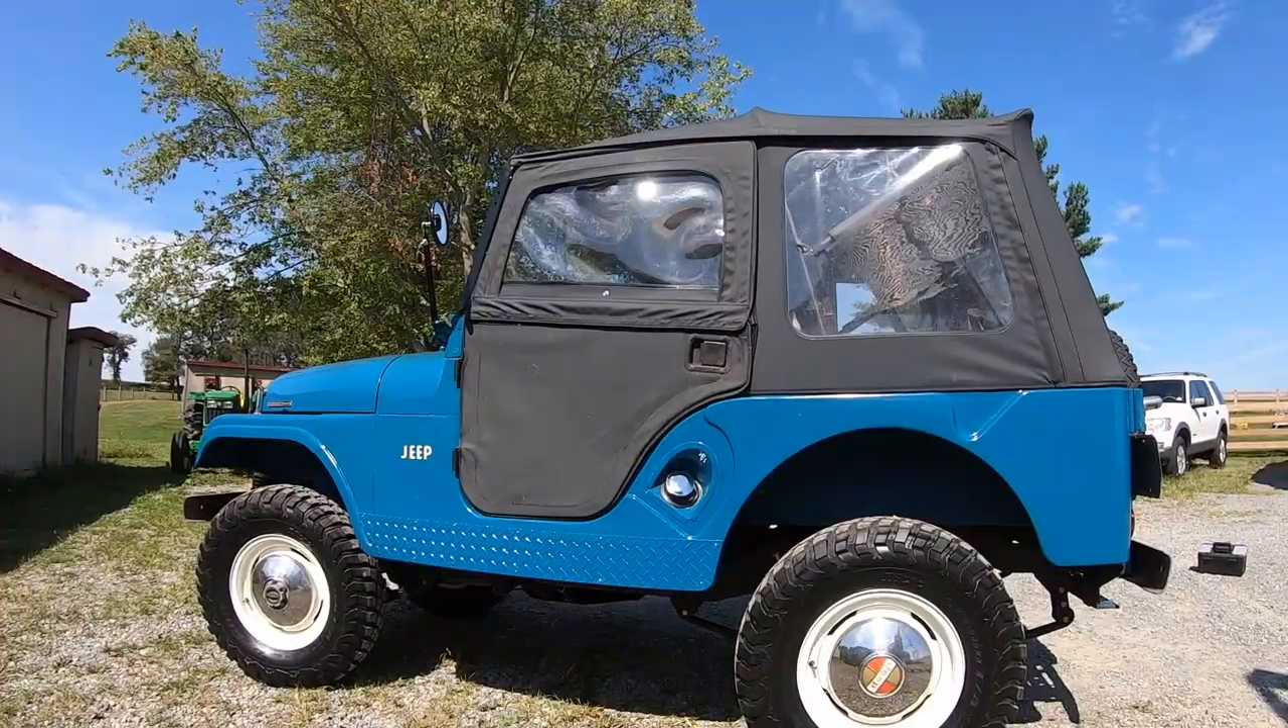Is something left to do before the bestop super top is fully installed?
No.